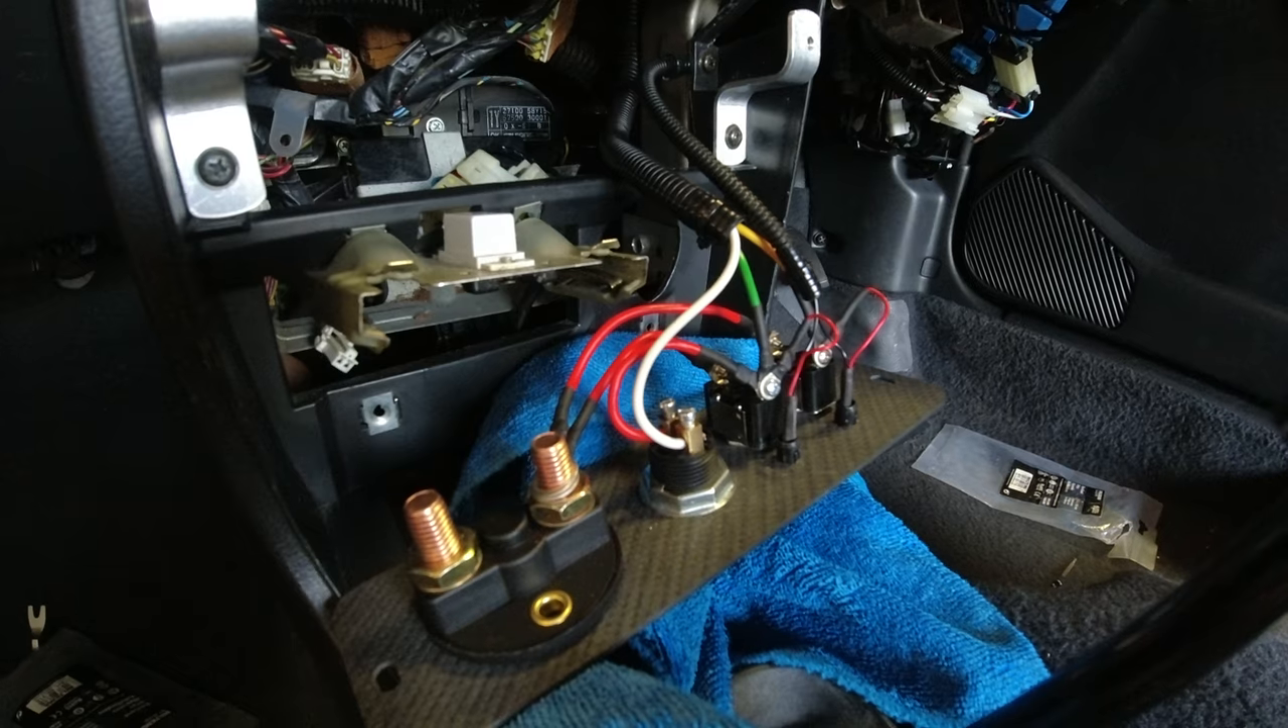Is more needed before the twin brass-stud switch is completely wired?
Yes.